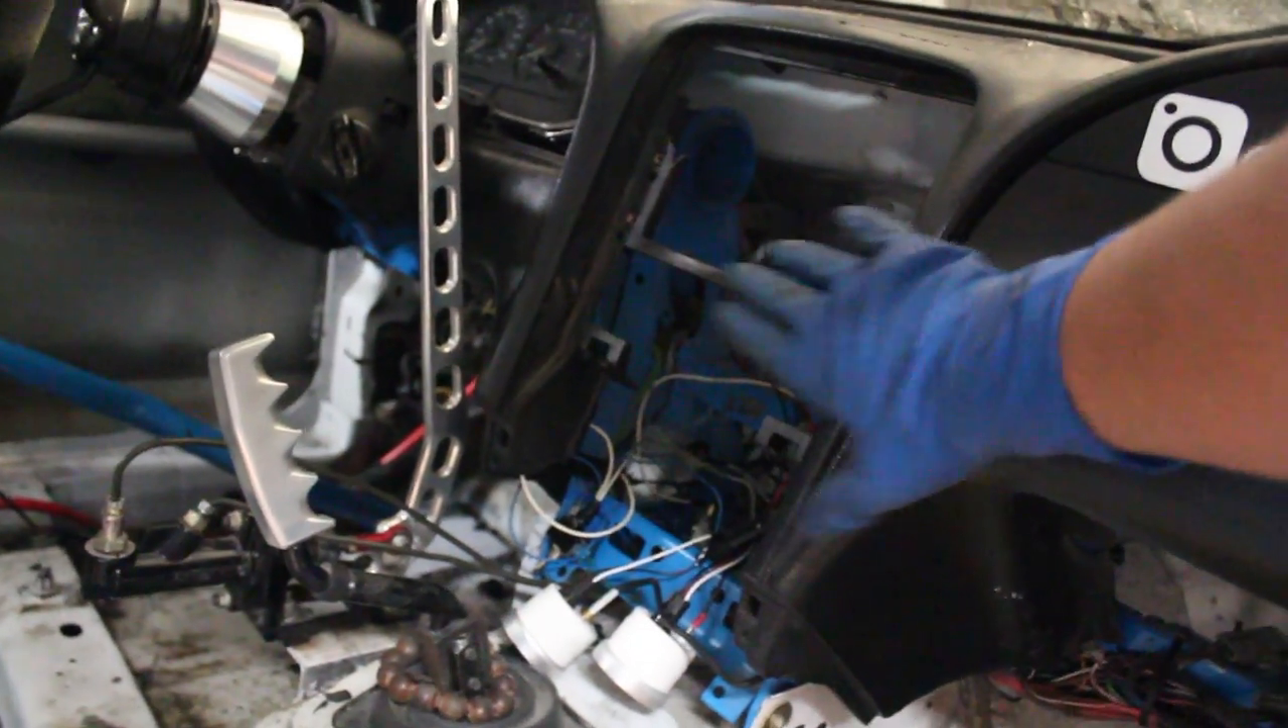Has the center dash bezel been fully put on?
No.